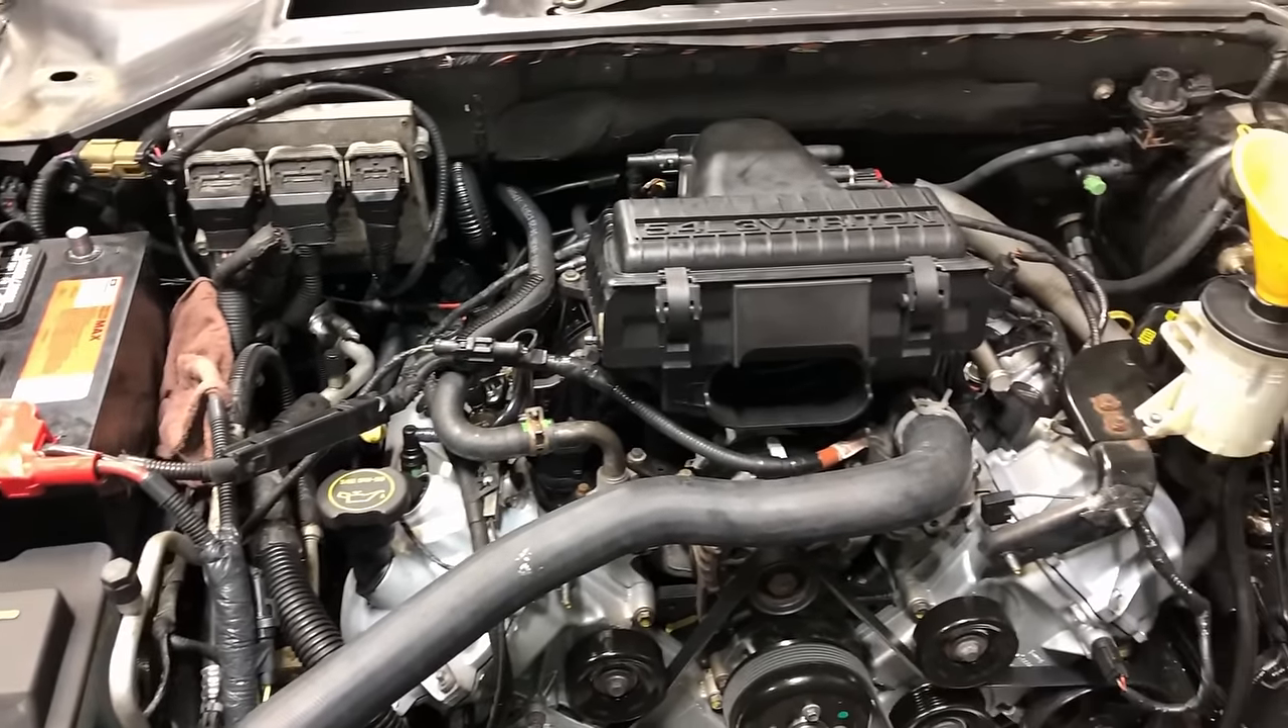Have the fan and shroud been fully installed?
No.